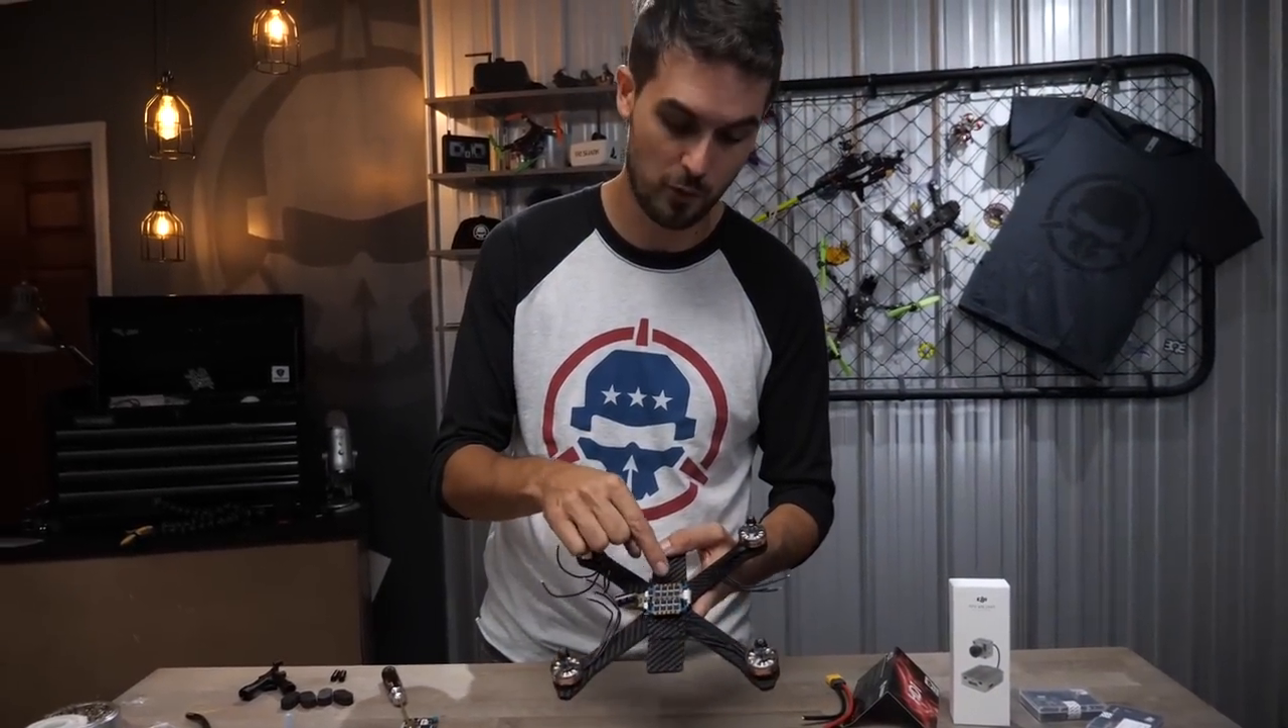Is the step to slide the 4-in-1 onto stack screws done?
Yes.